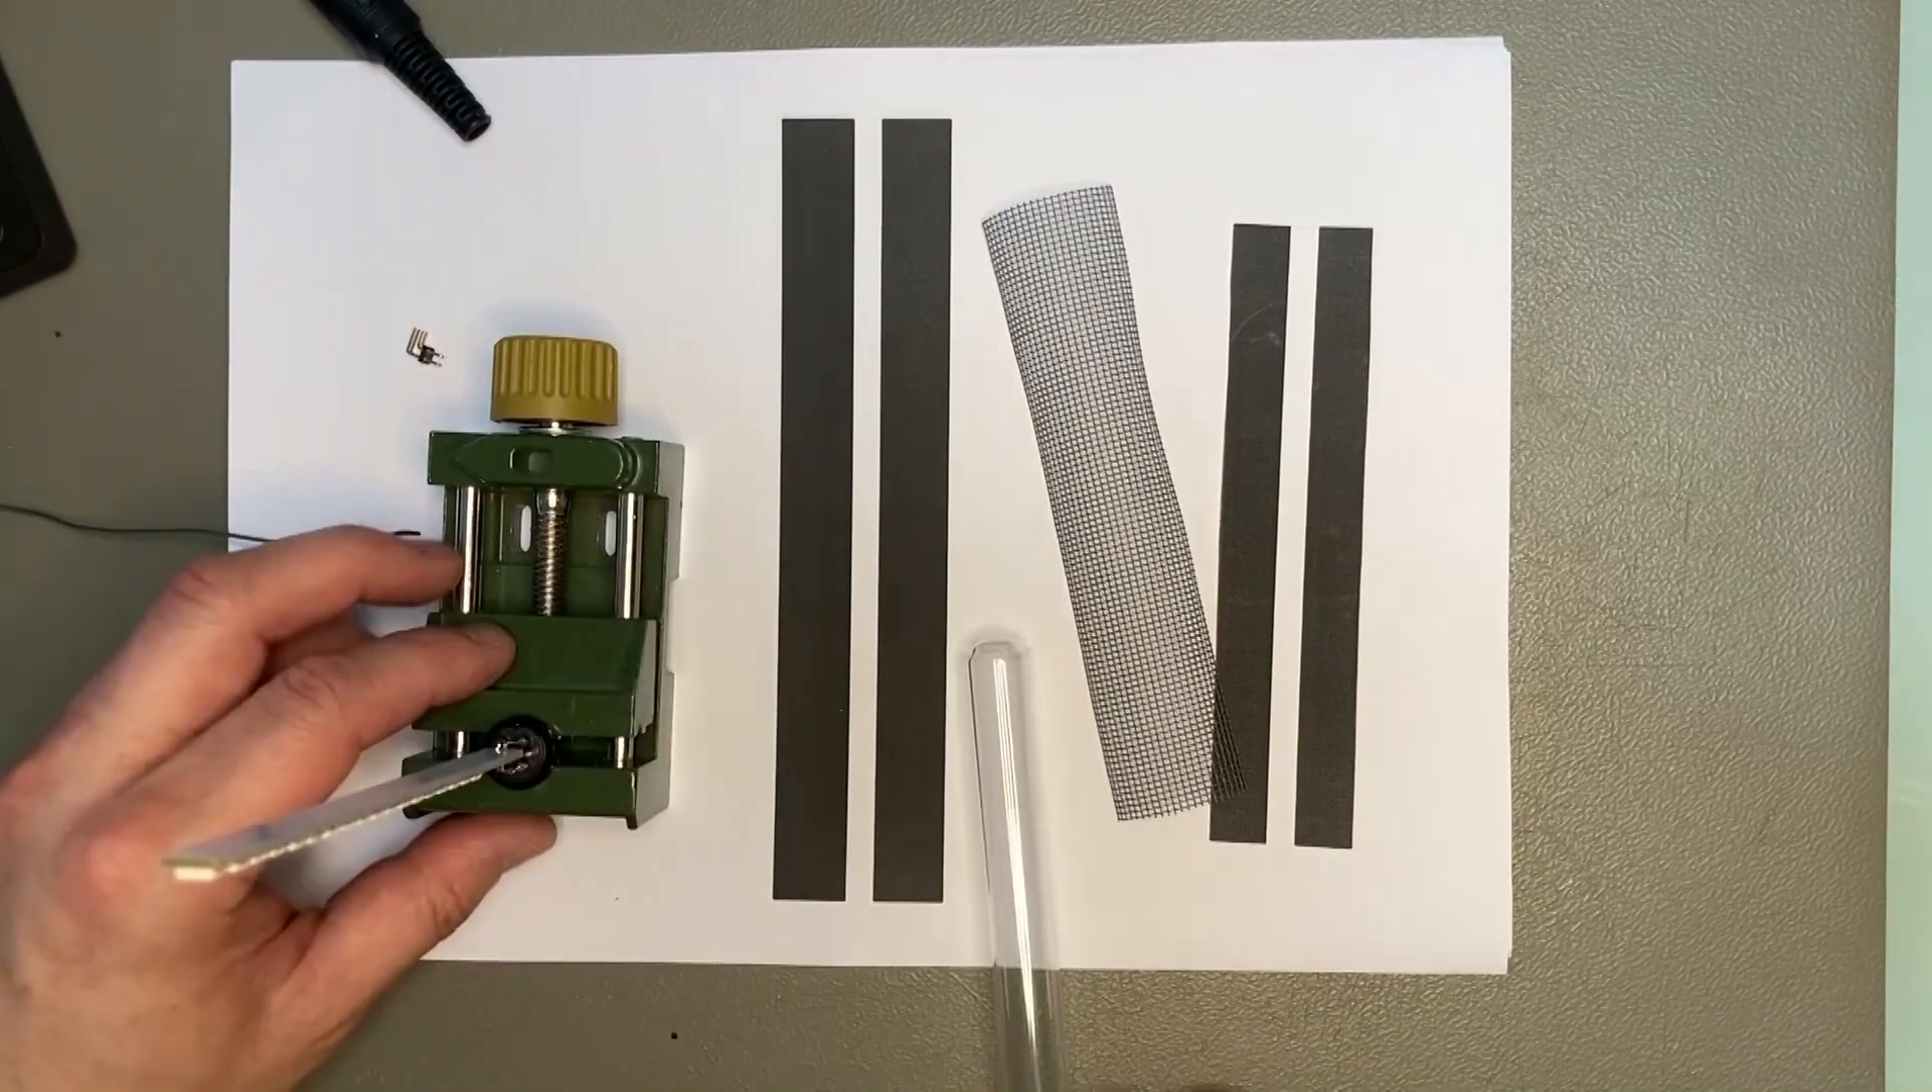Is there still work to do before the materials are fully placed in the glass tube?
Yes.